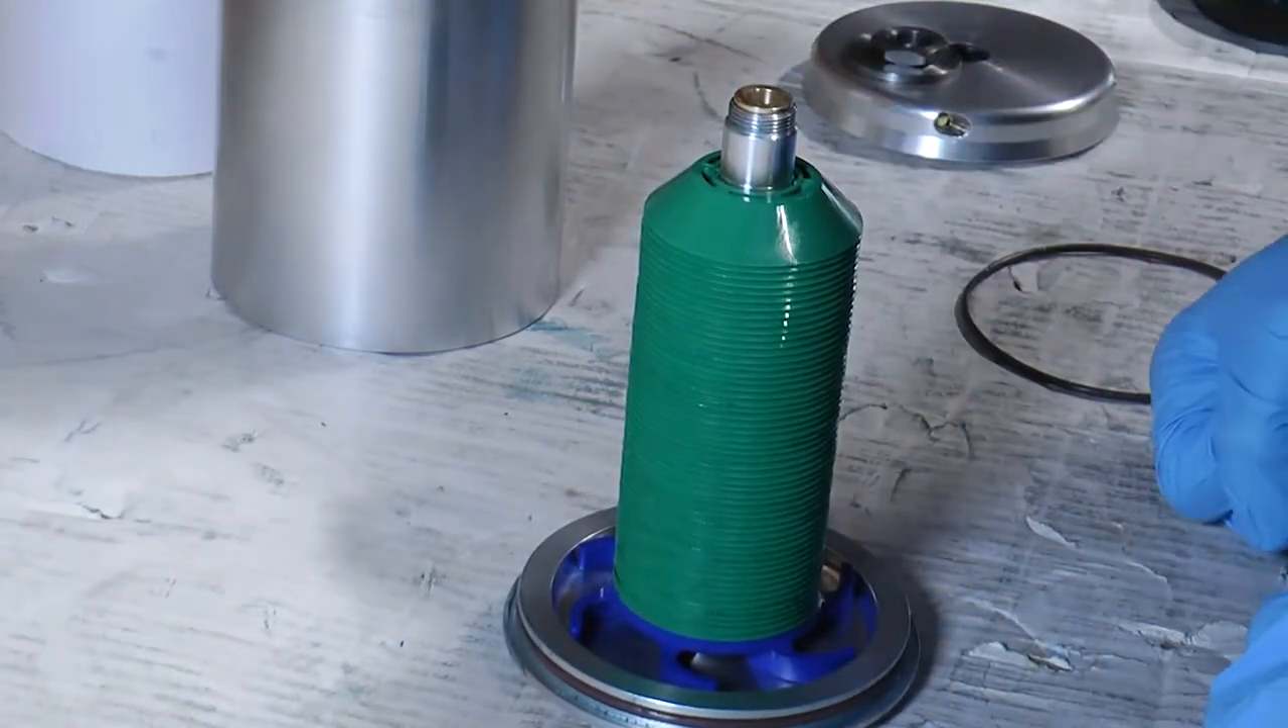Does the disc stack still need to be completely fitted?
No.